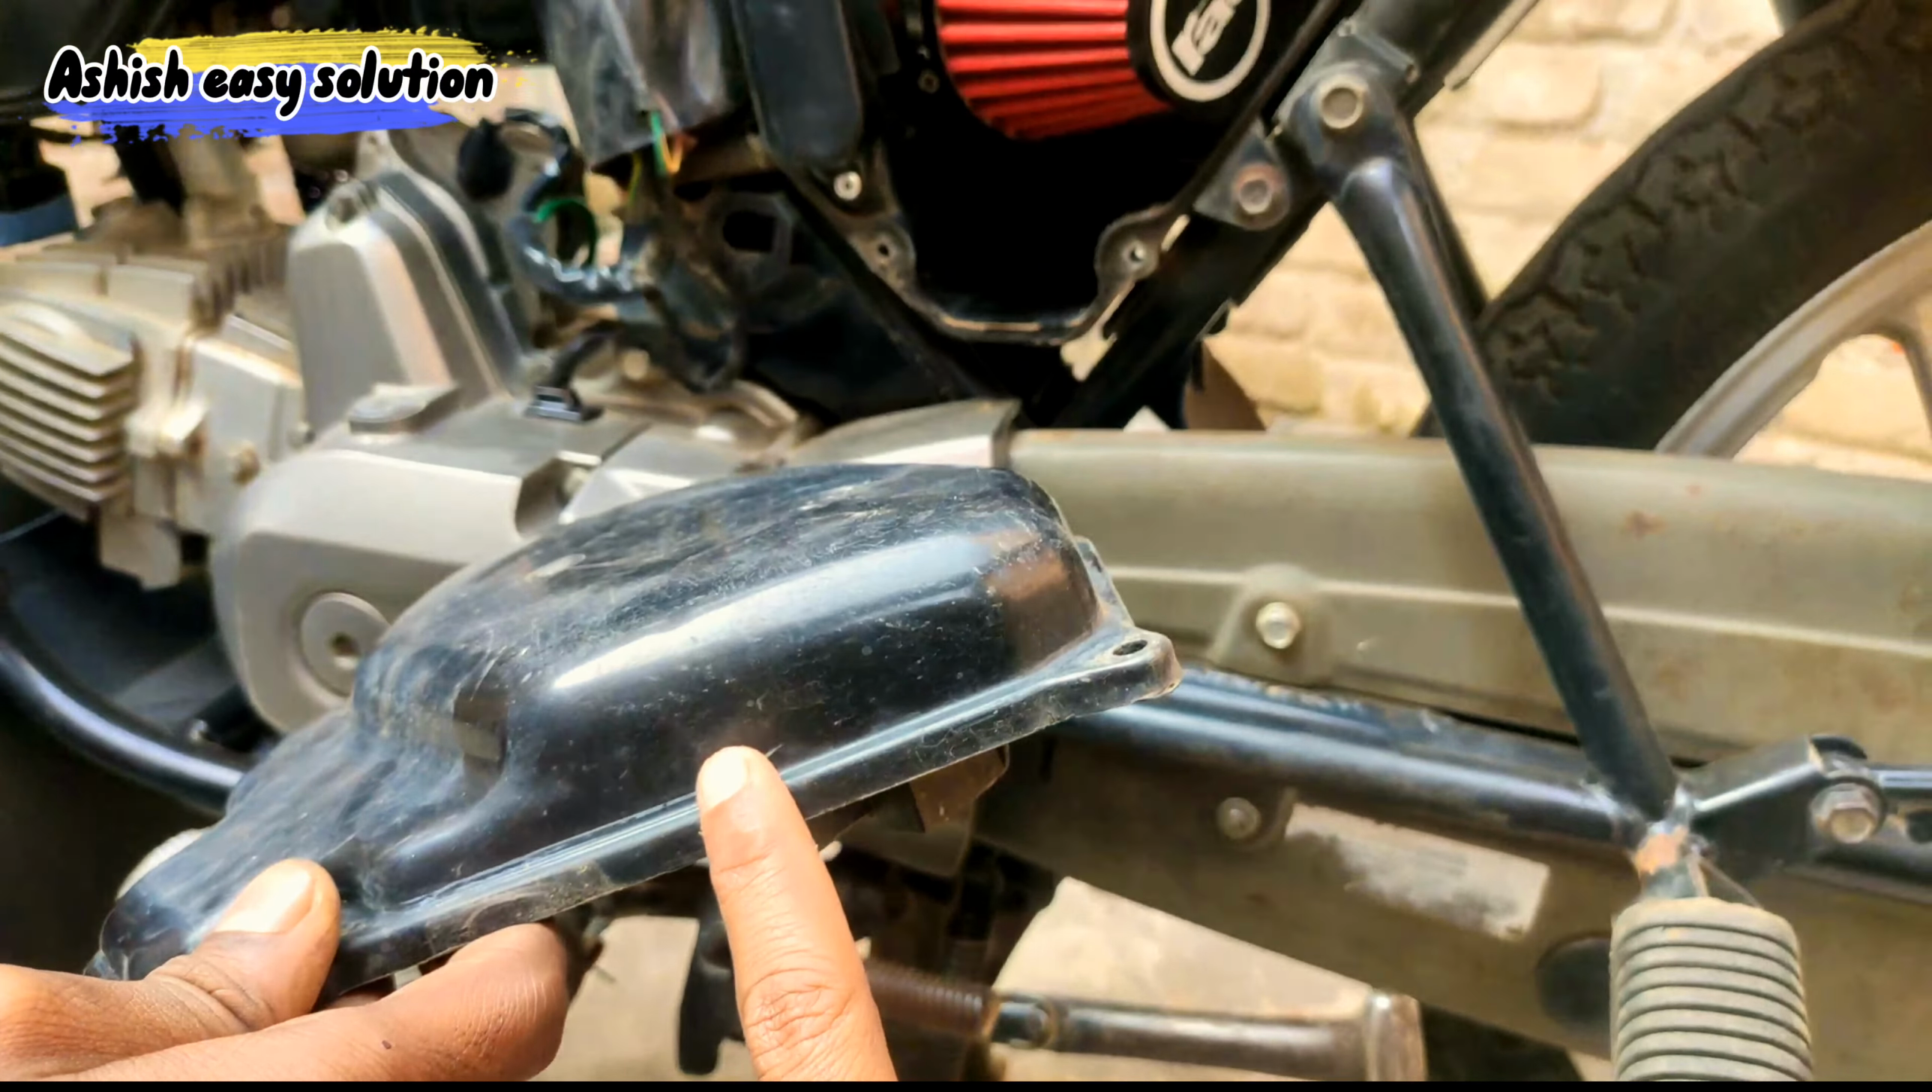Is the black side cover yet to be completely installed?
Yes.